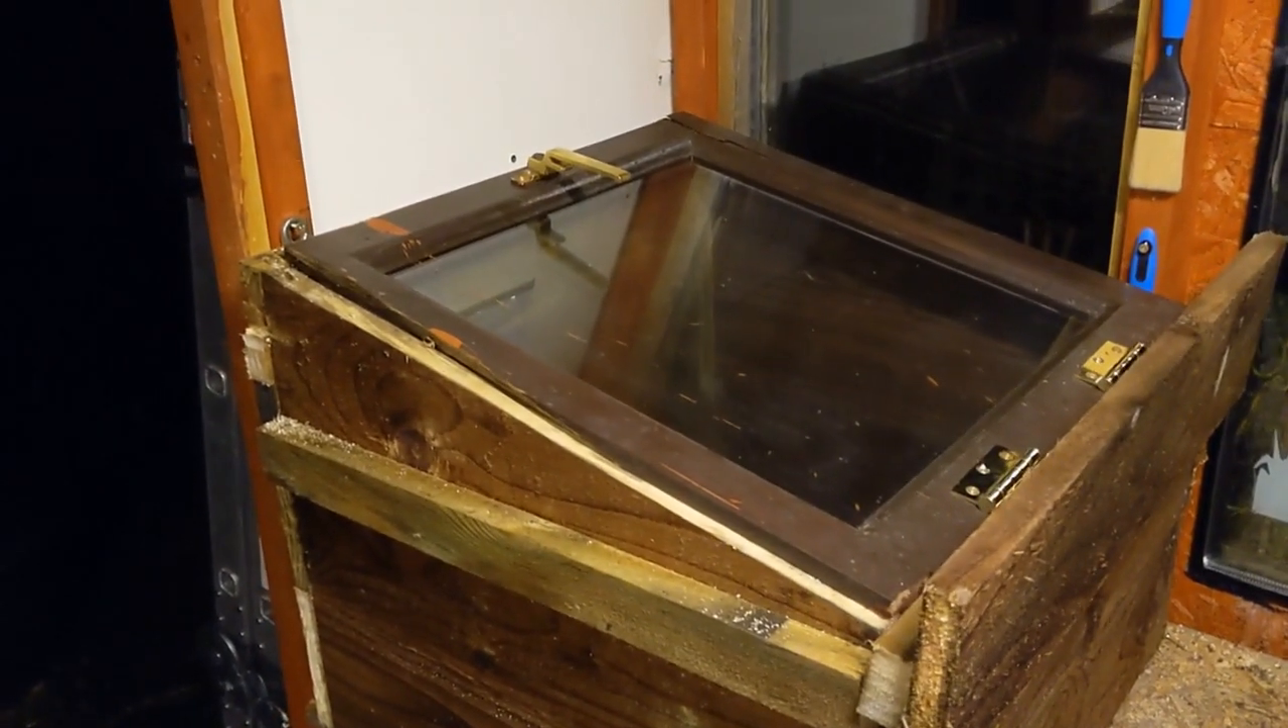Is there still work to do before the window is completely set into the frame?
No.